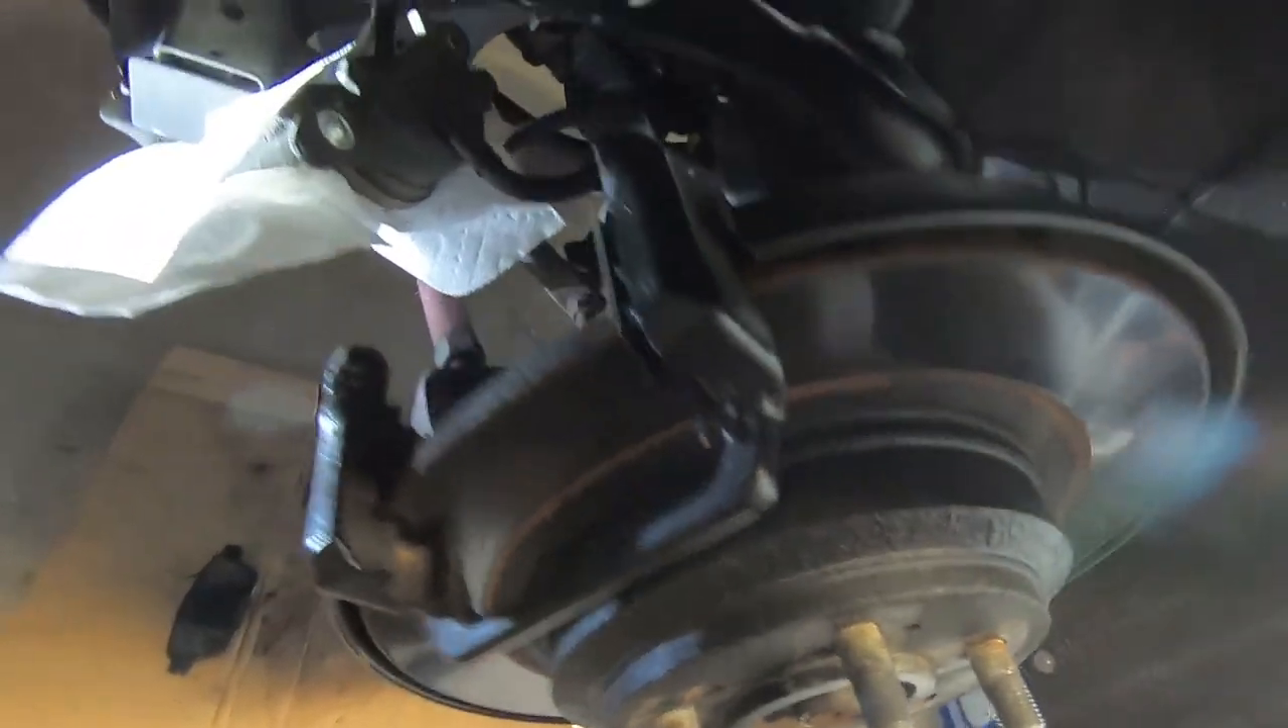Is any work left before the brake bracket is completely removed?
Yes.